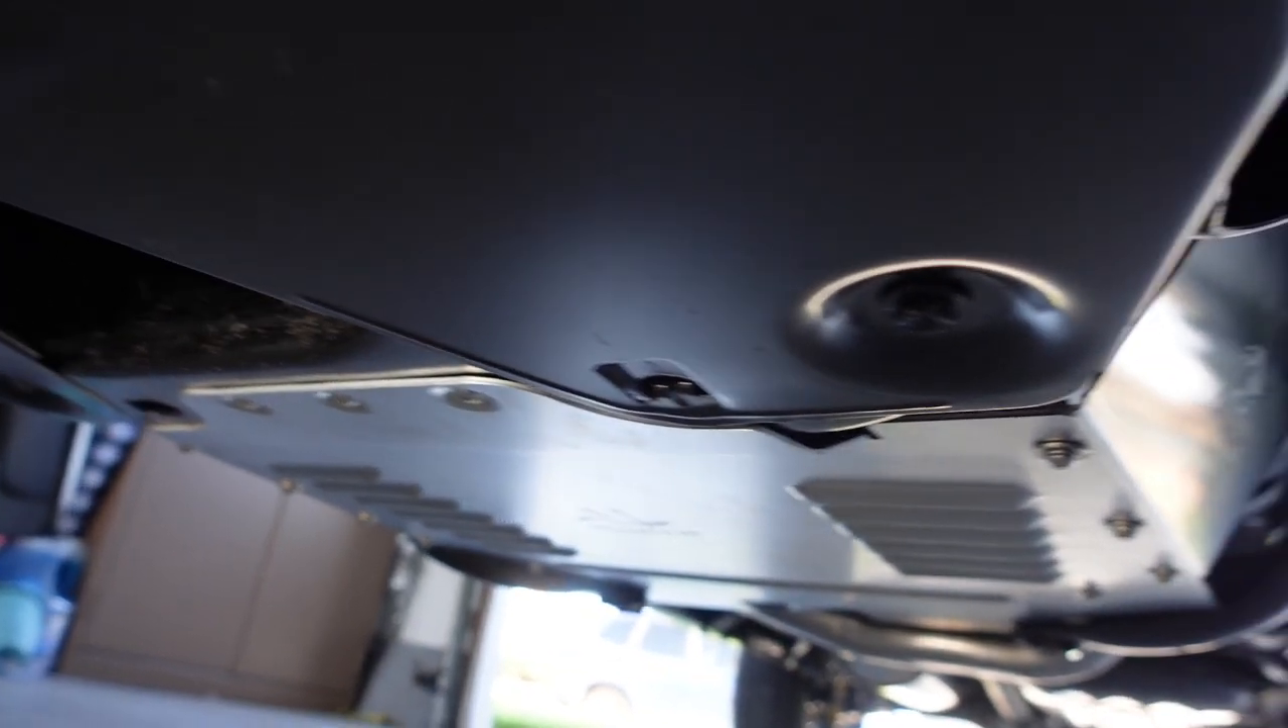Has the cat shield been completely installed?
Yes.